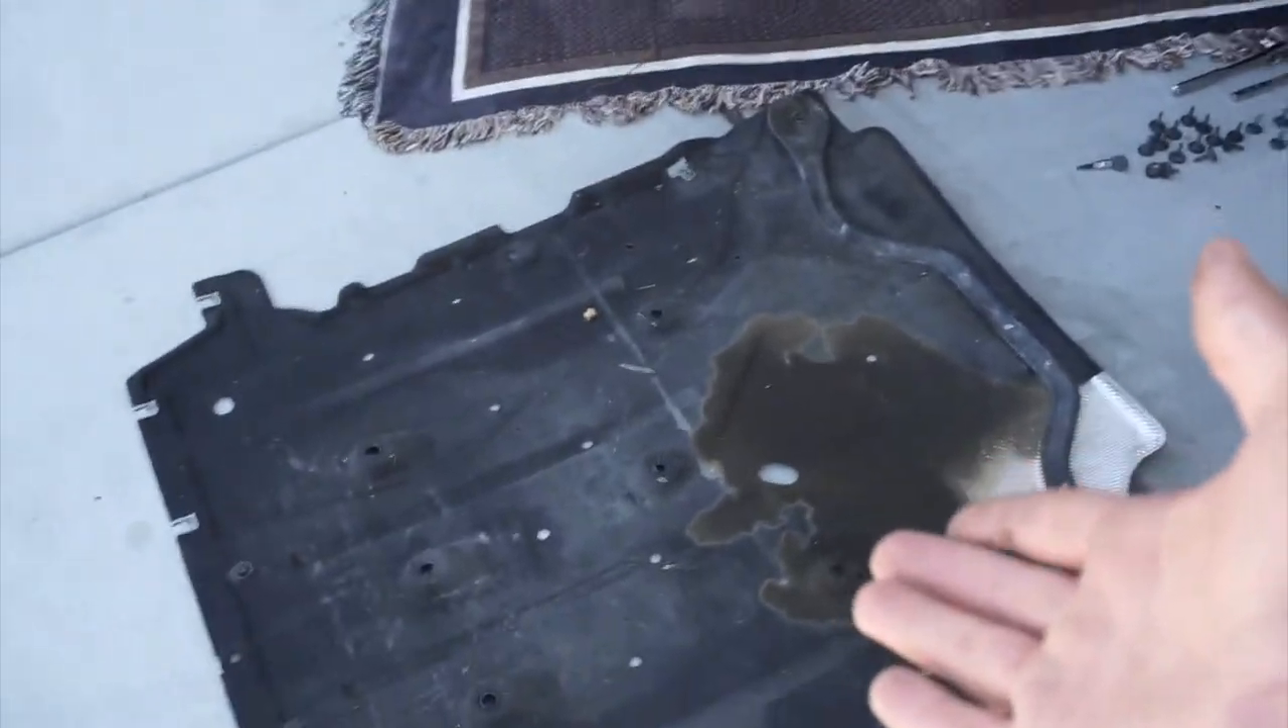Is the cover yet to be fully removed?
No.